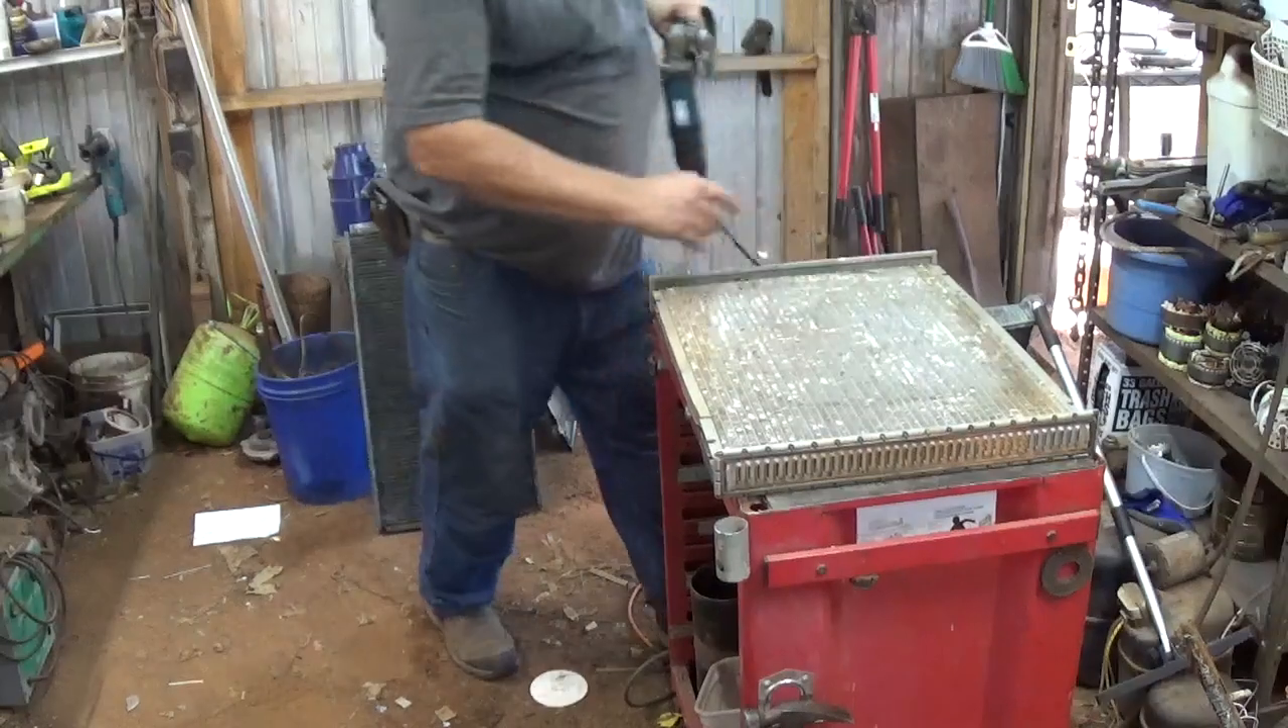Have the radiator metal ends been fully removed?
No.